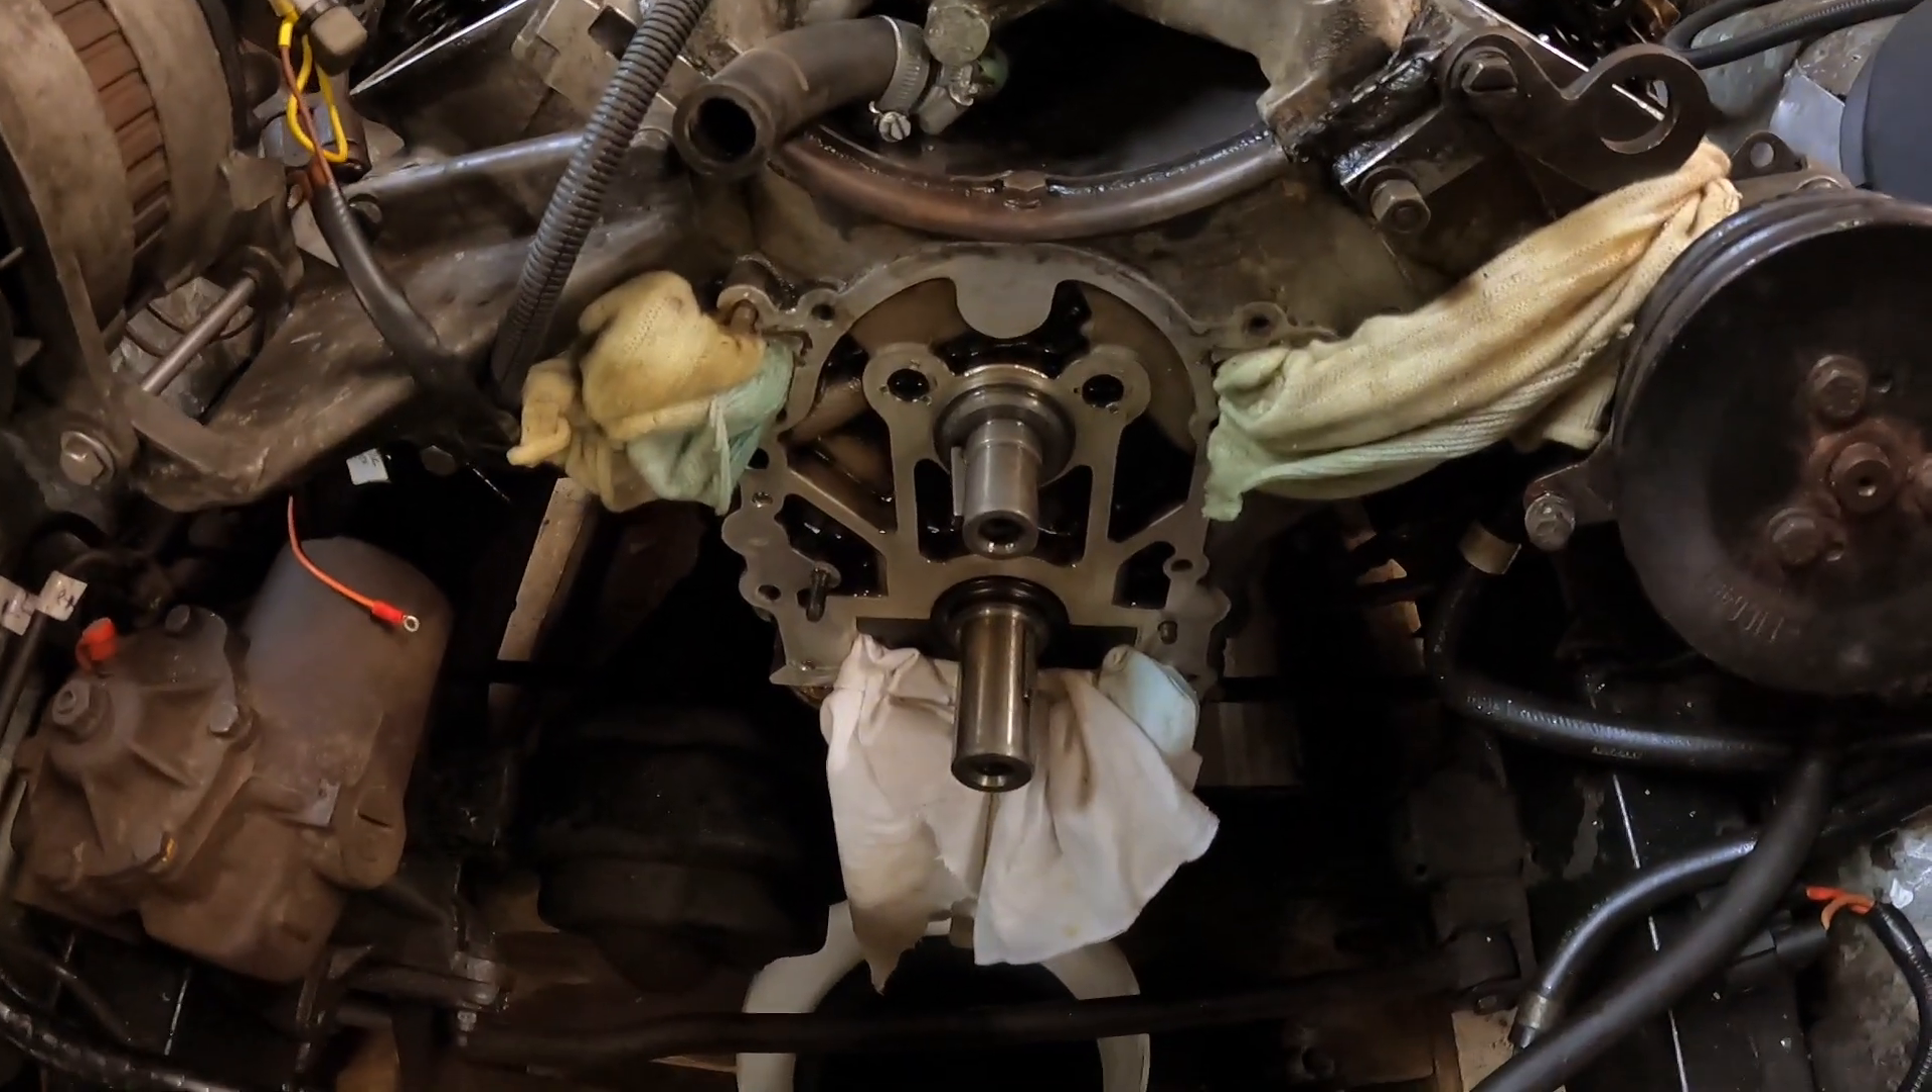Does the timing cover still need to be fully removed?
No.